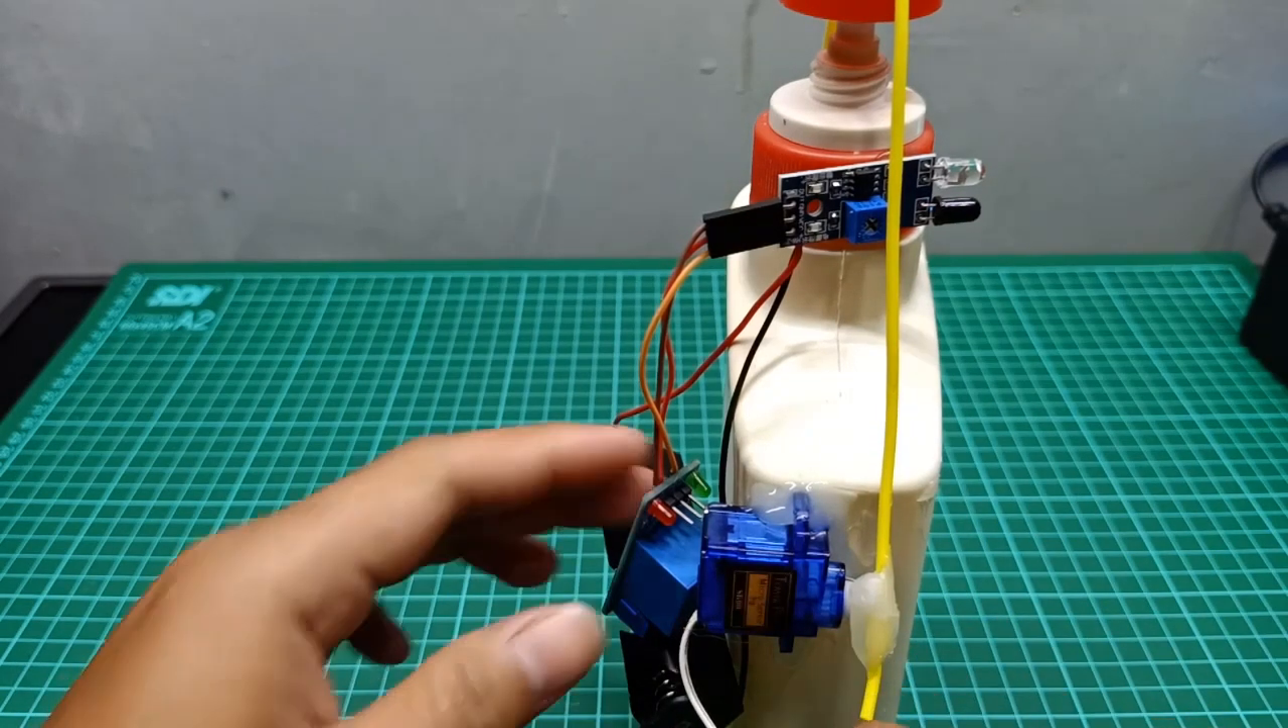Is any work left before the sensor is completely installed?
No.